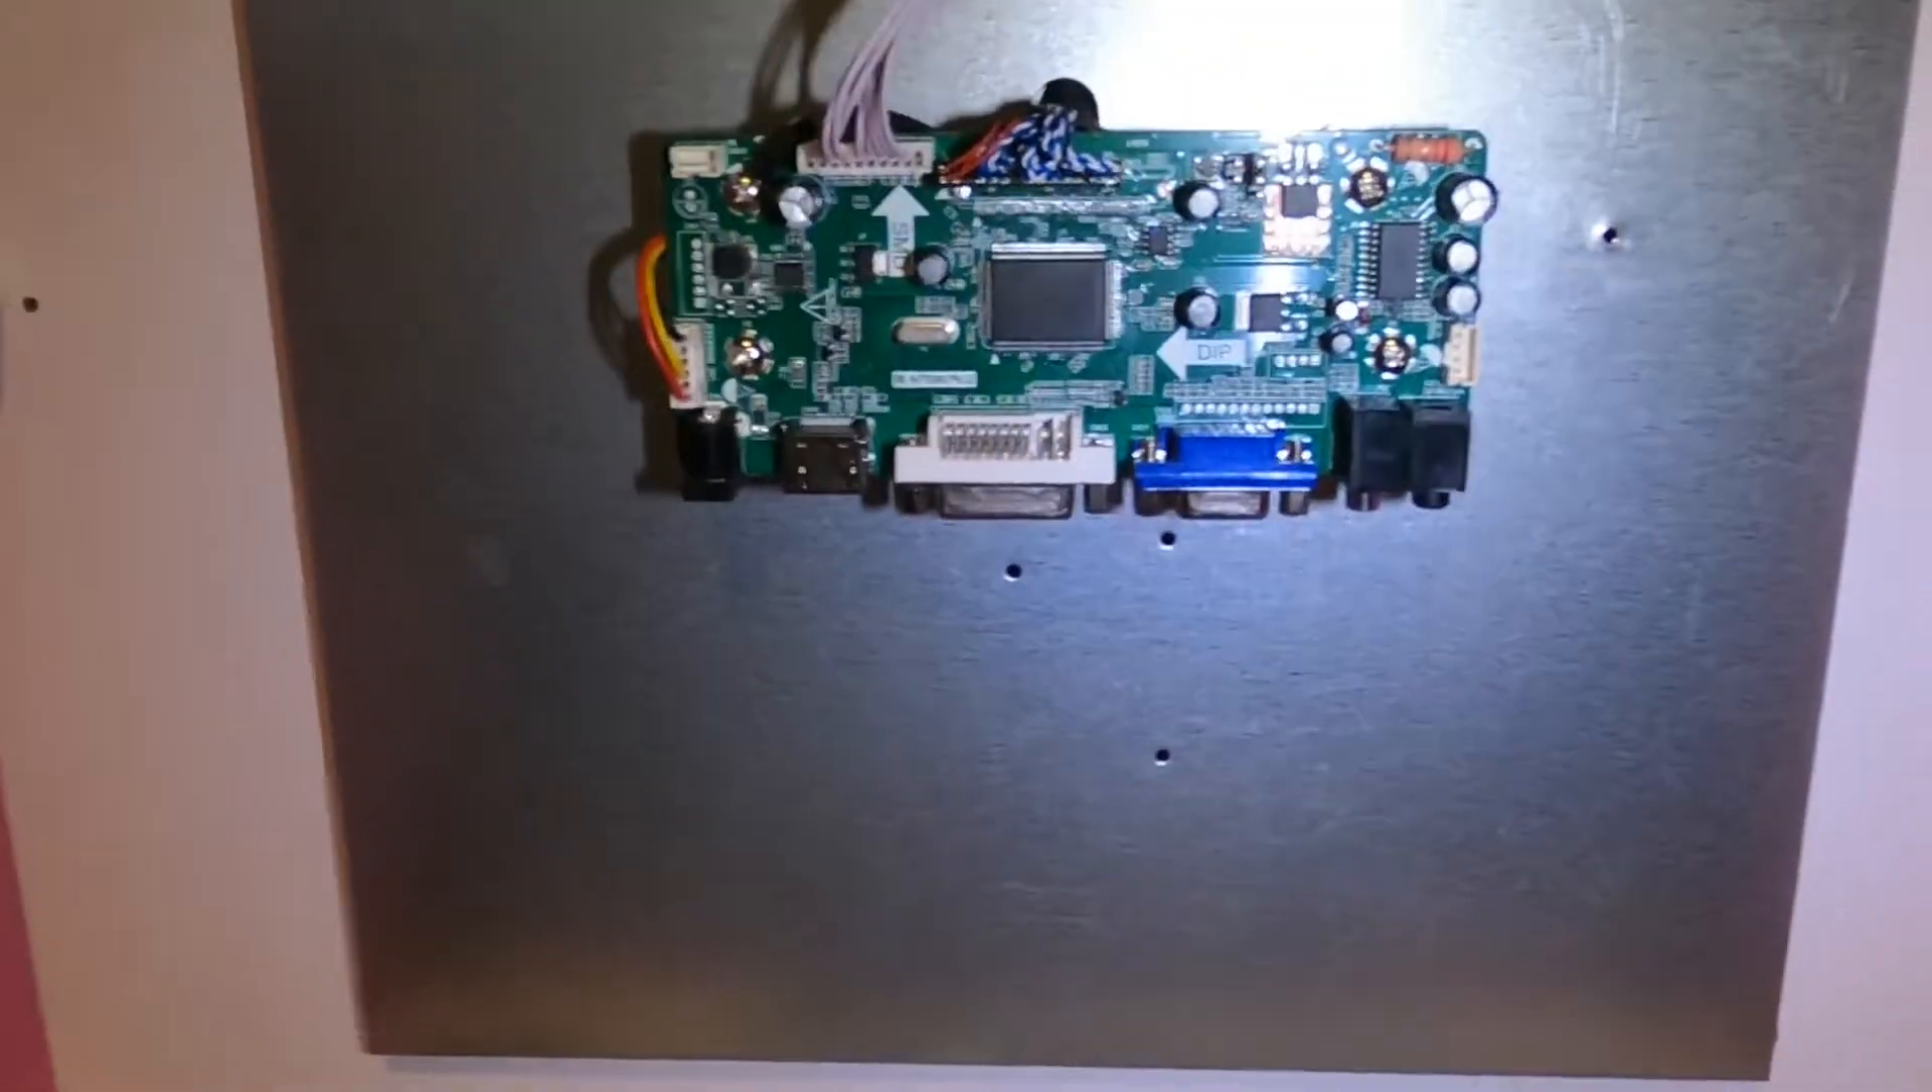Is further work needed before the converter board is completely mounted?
No.